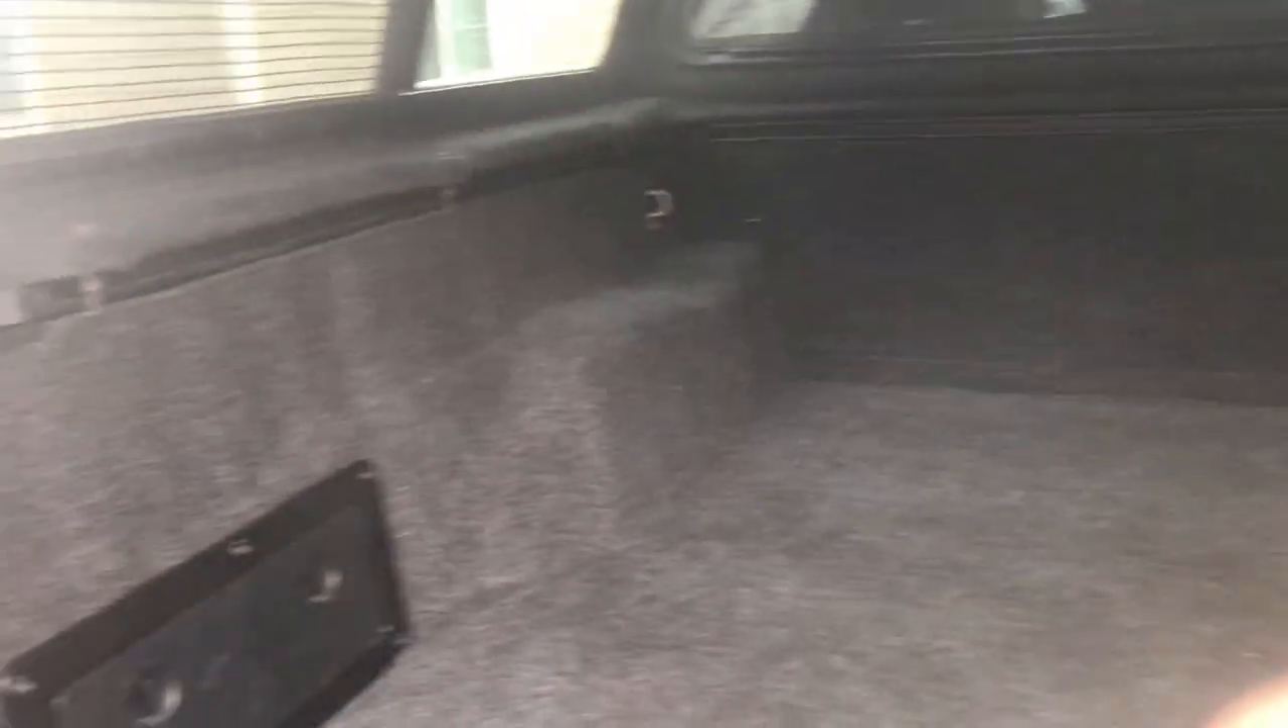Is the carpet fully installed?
Yes.